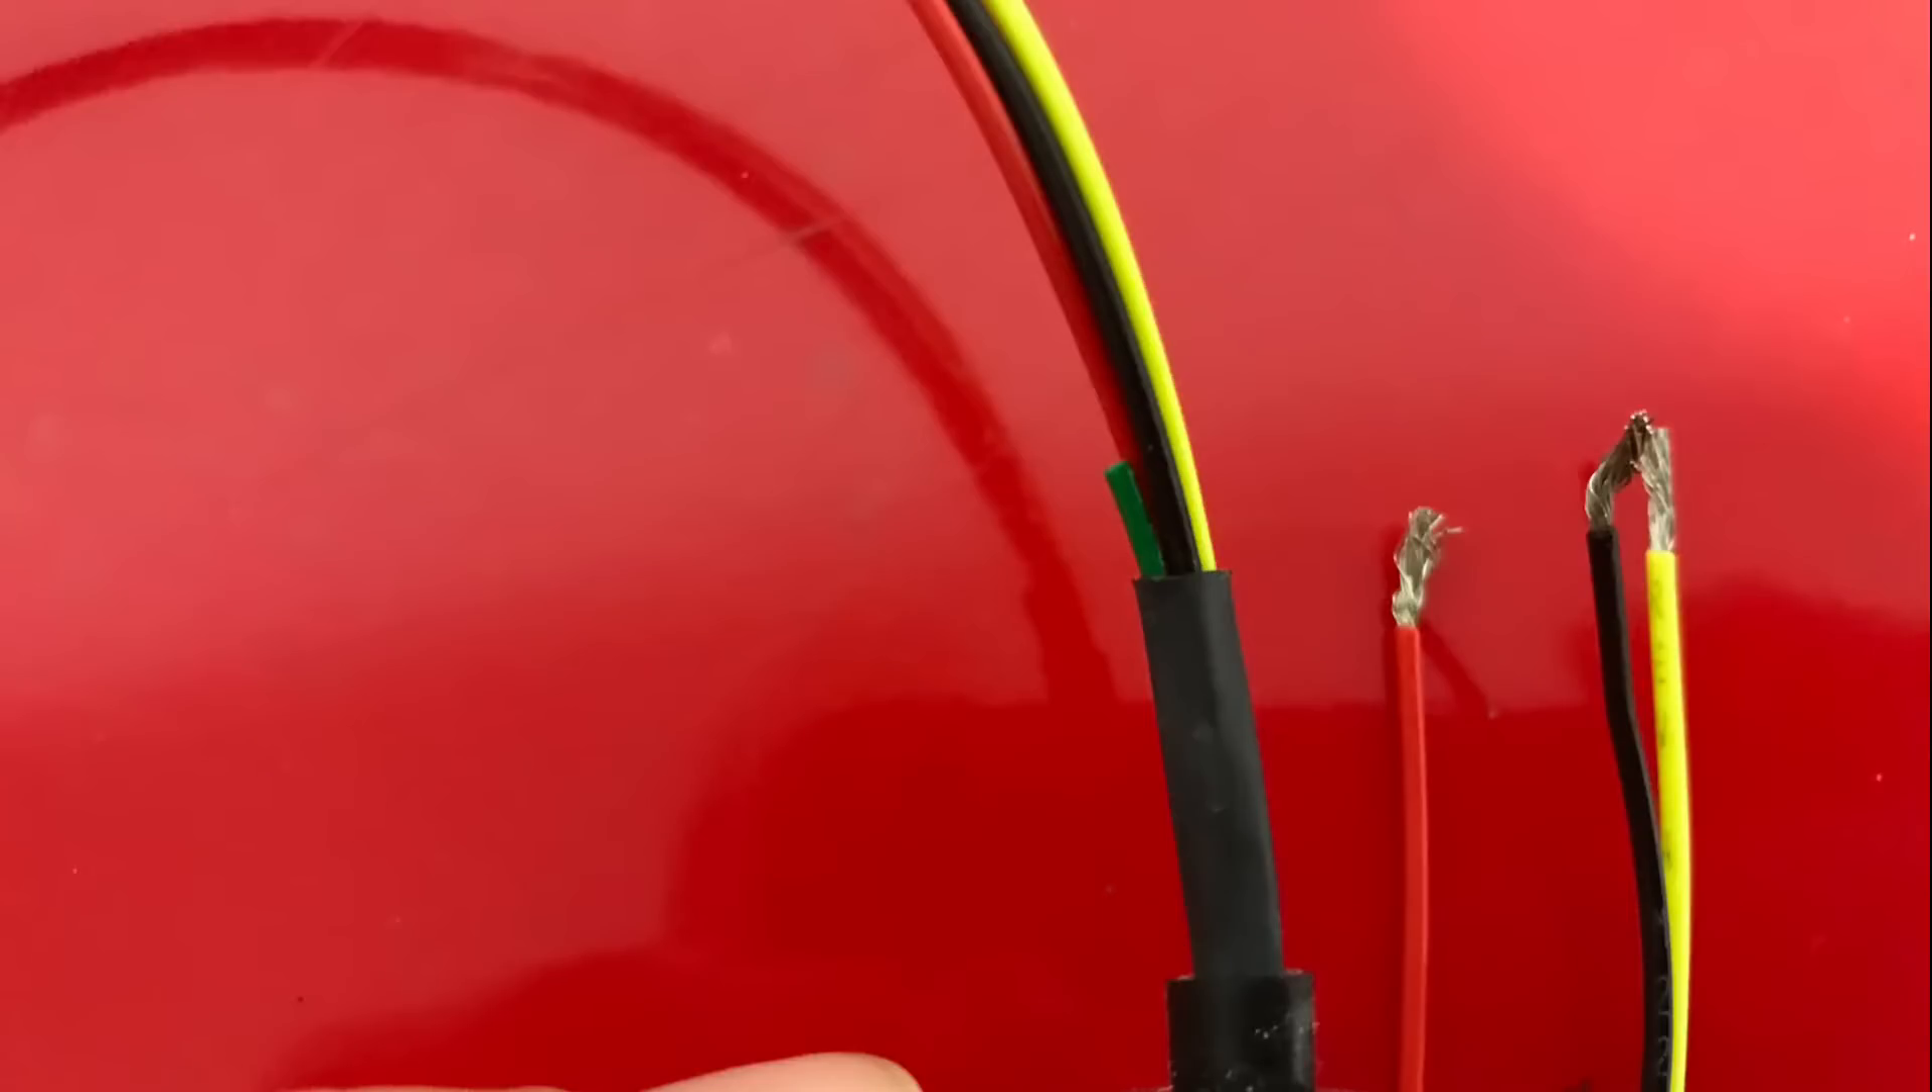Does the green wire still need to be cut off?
No.